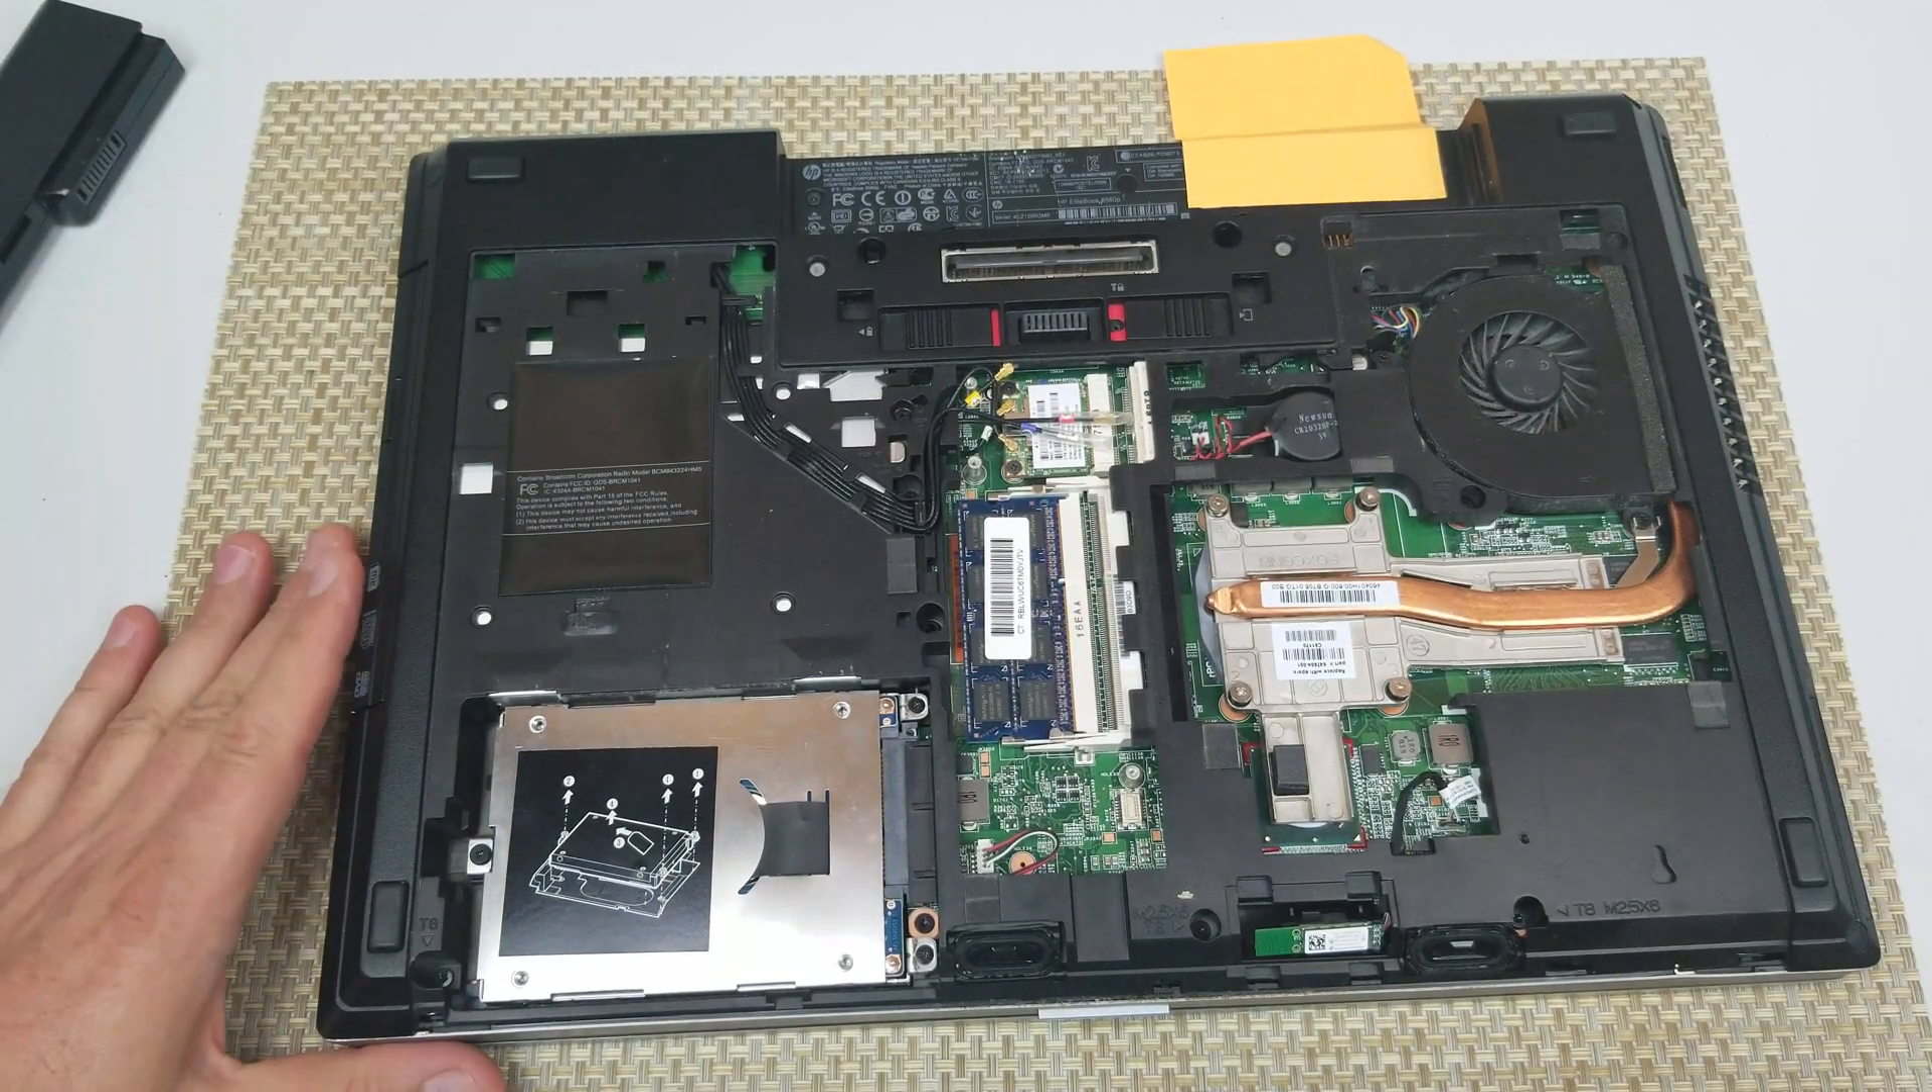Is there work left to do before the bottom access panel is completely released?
No.